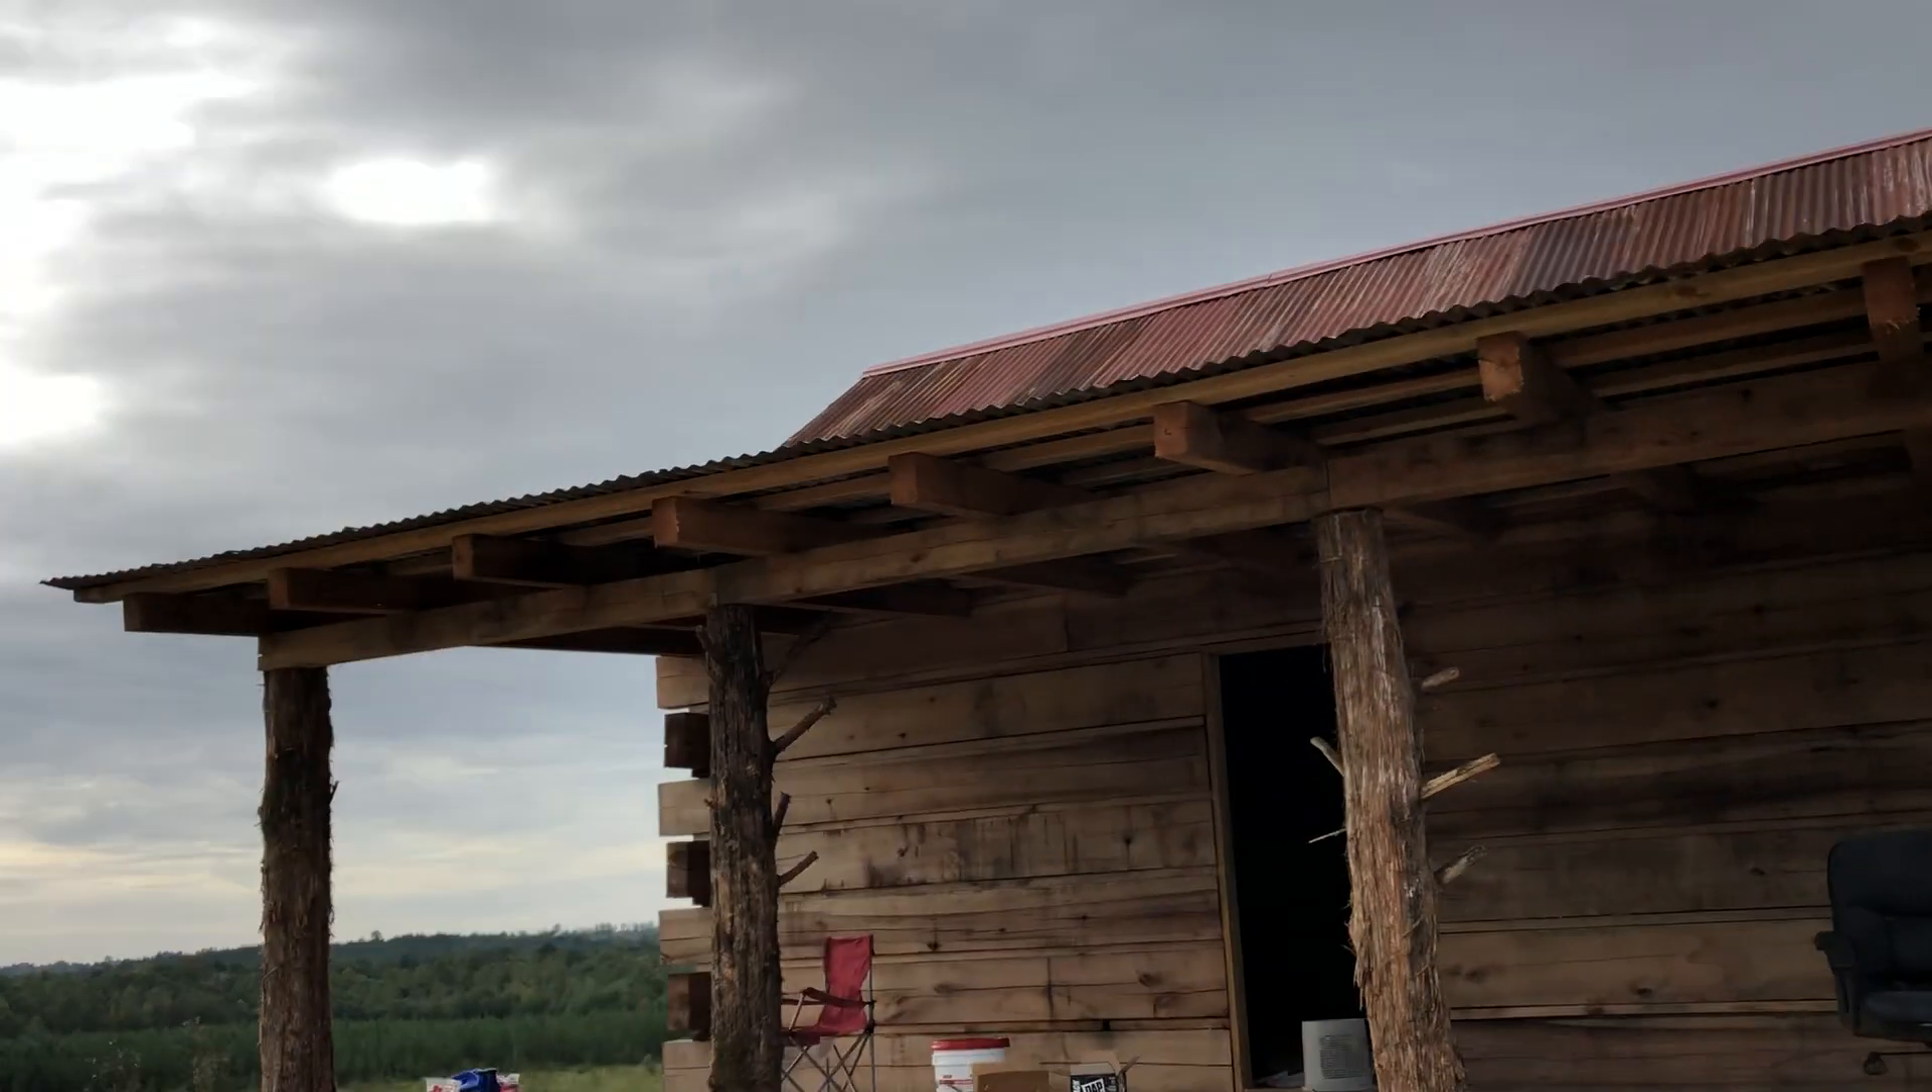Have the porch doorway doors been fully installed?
No.